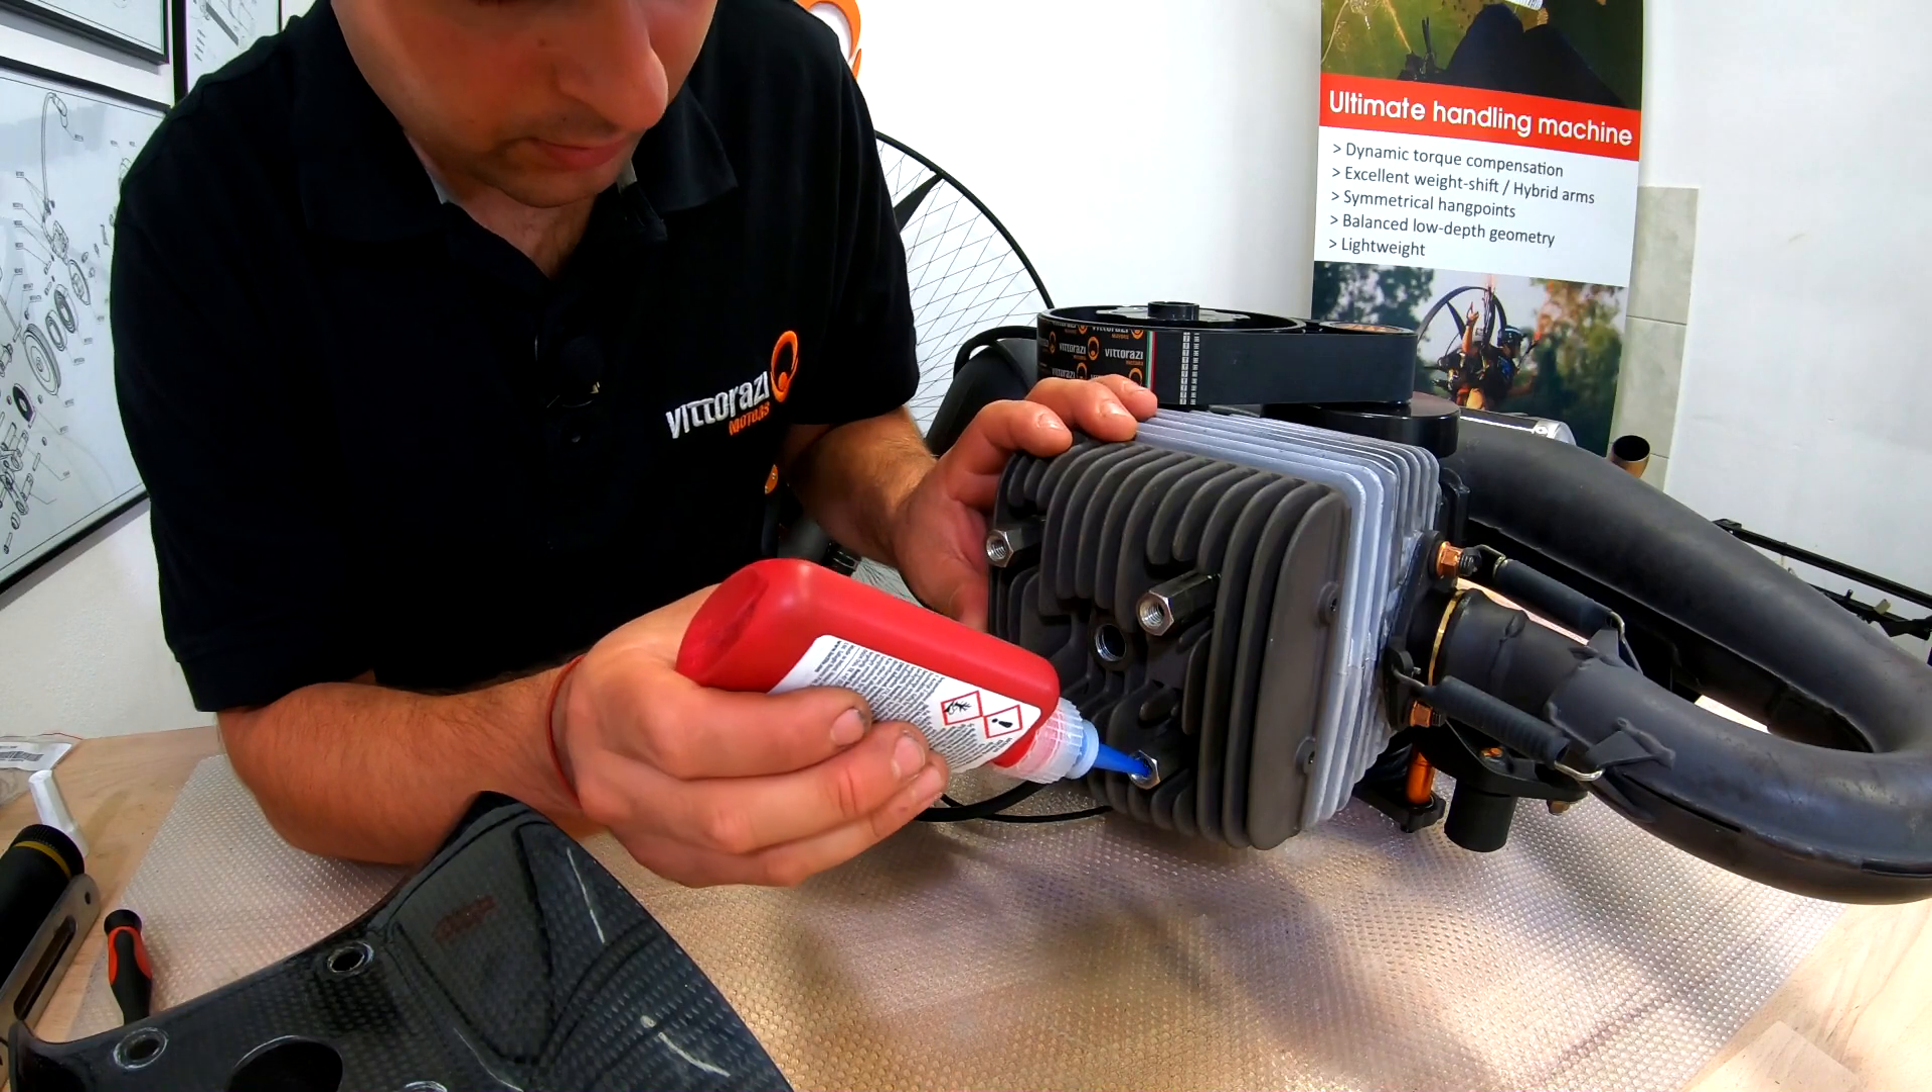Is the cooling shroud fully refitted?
No.